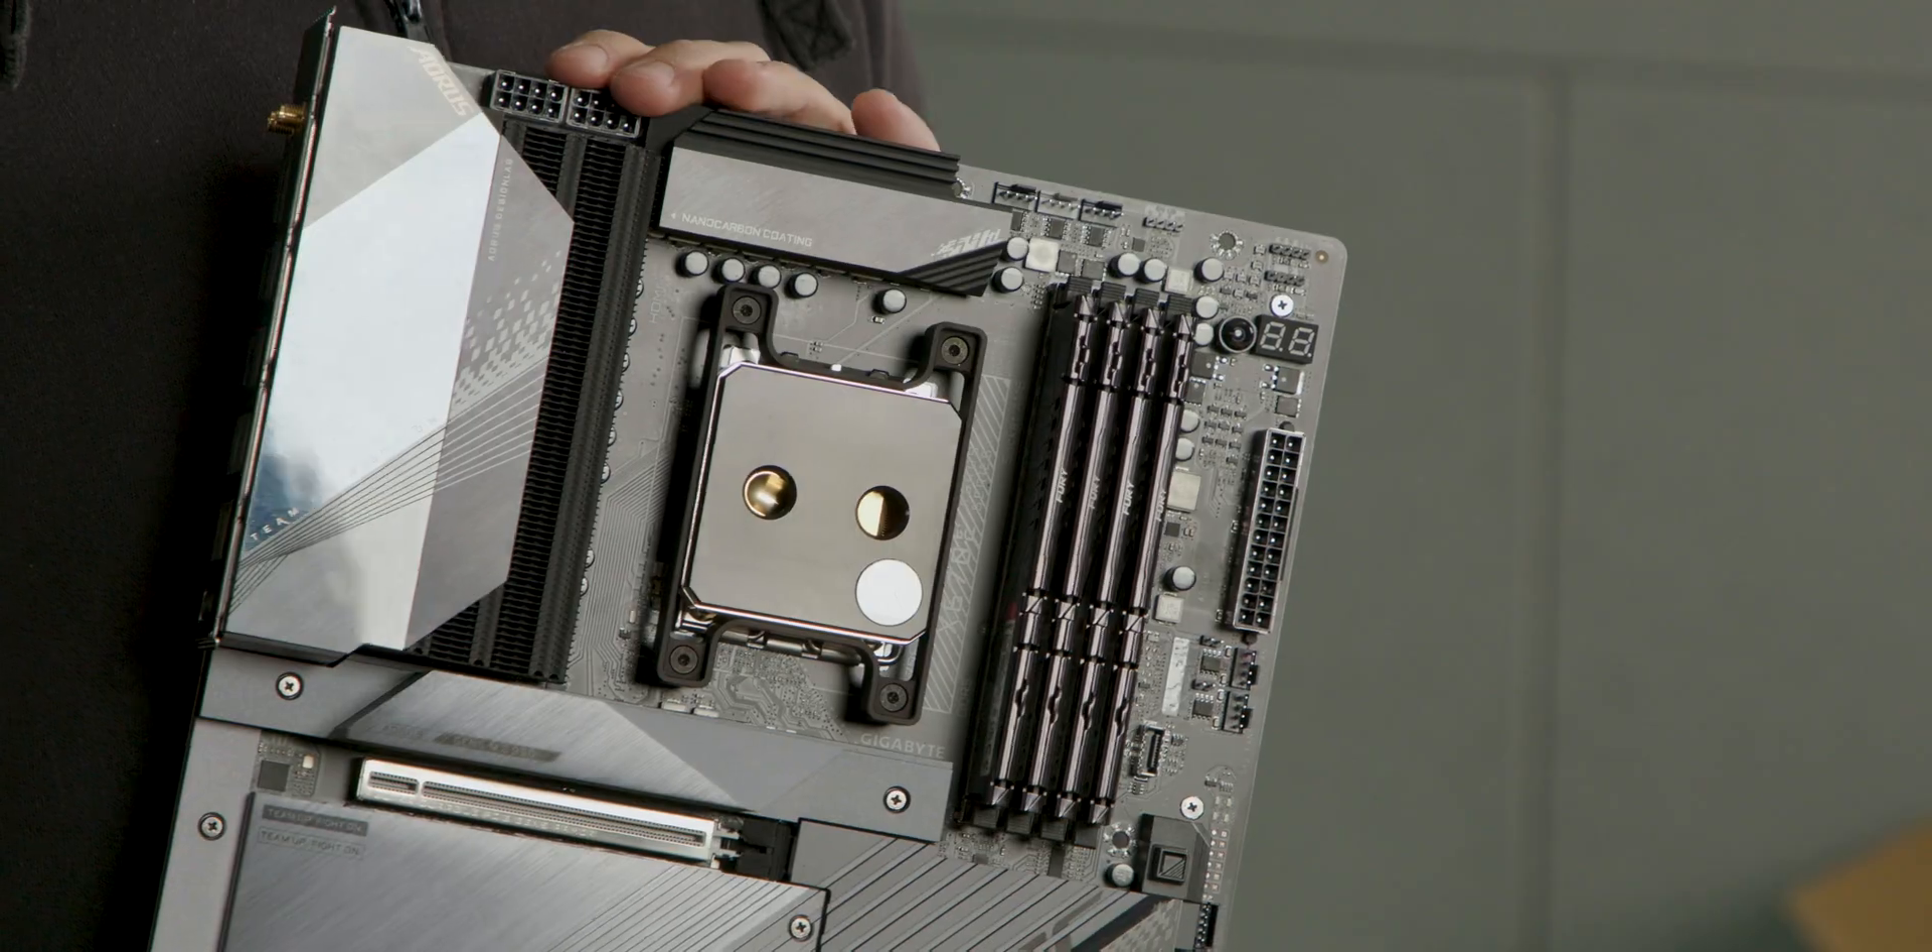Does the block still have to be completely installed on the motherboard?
No.